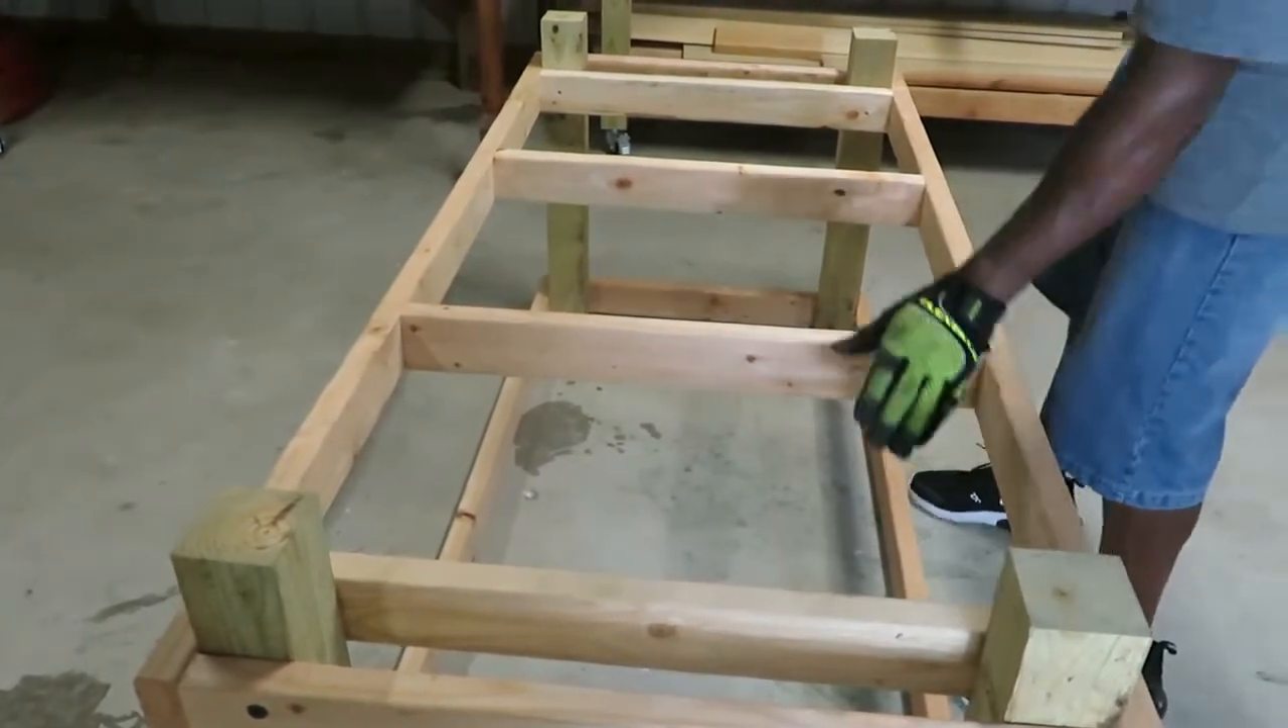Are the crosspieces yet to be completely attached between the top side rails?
No.